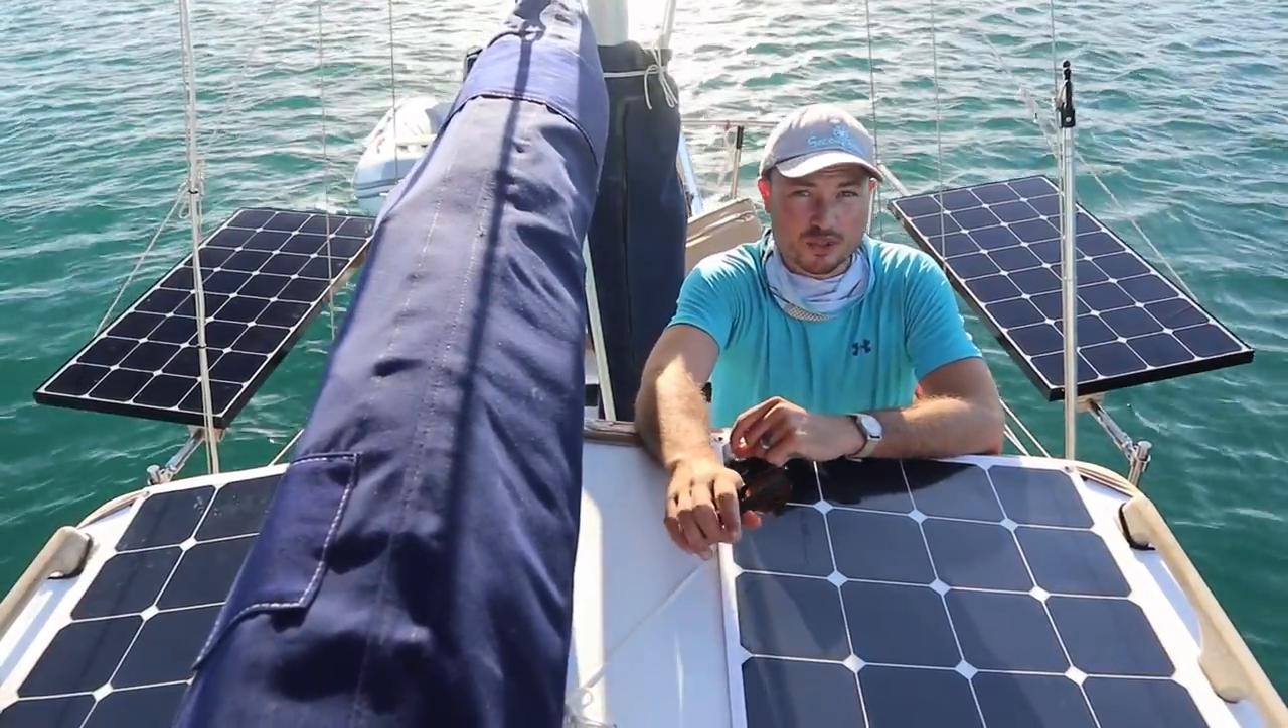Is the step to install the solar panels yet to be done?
No.